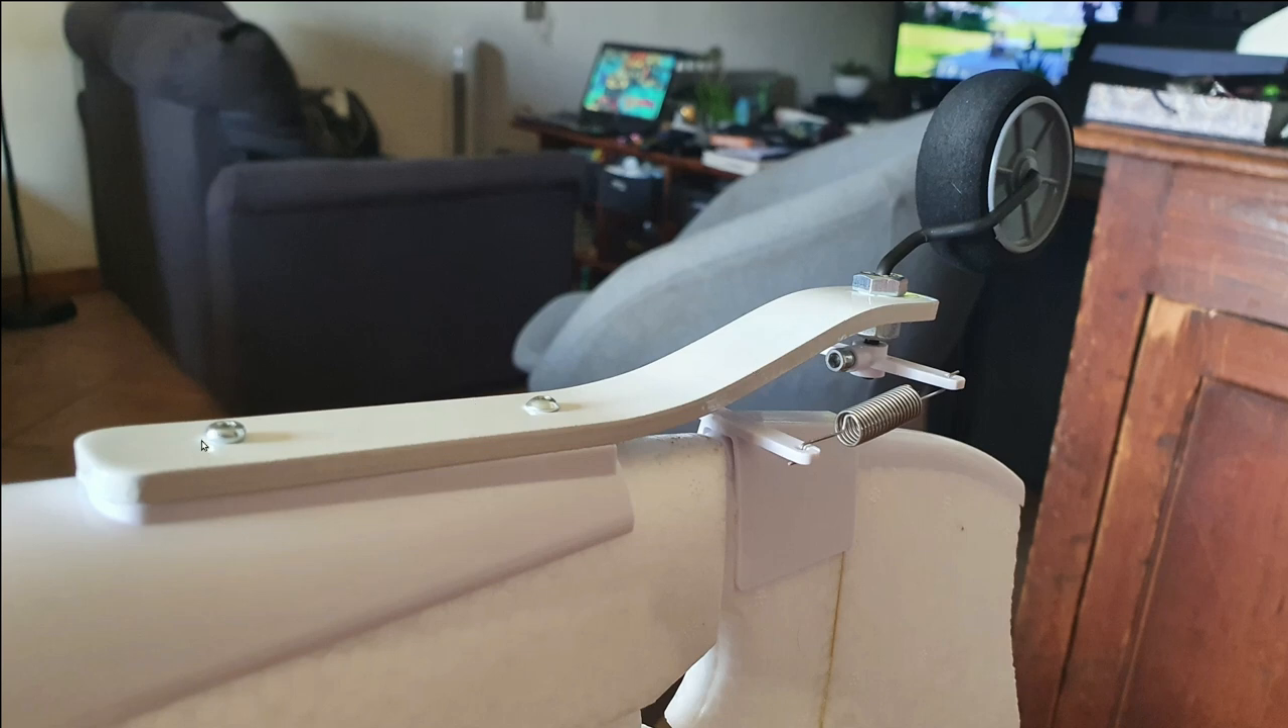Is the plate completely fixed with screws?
Yes.